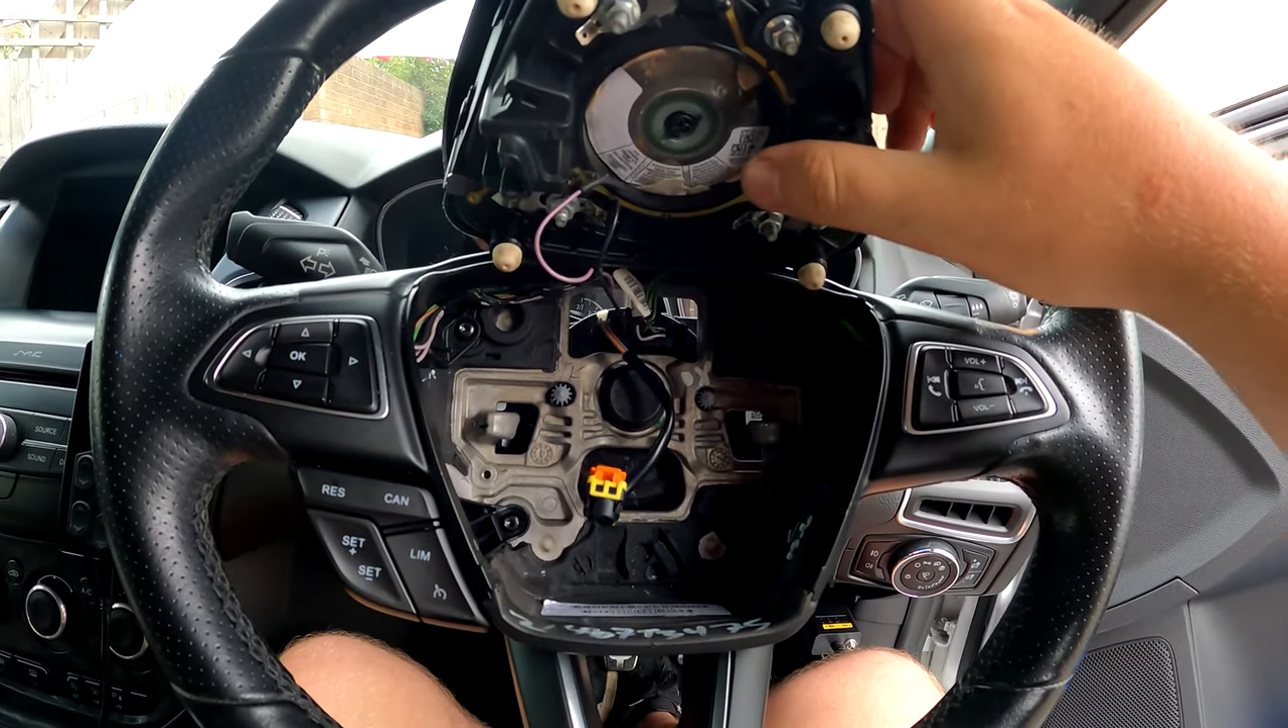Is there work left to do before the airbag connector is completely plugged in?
Yes.